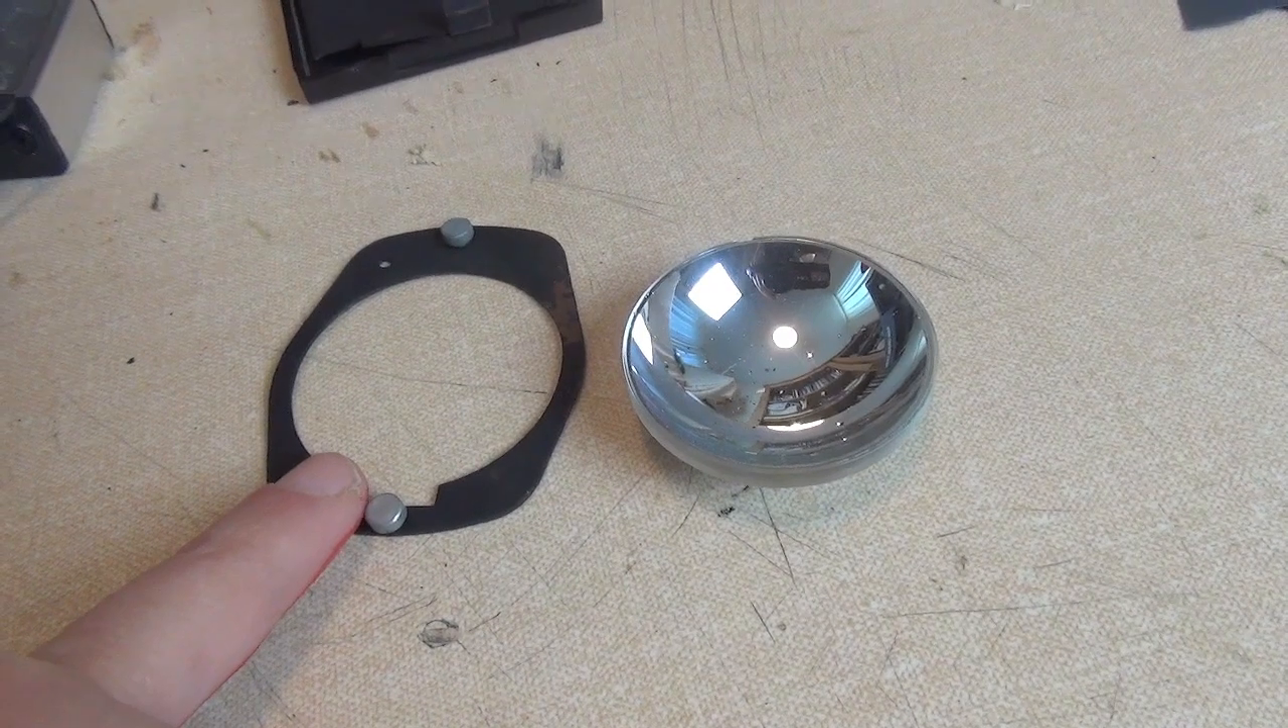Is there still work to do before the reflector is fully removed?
No.